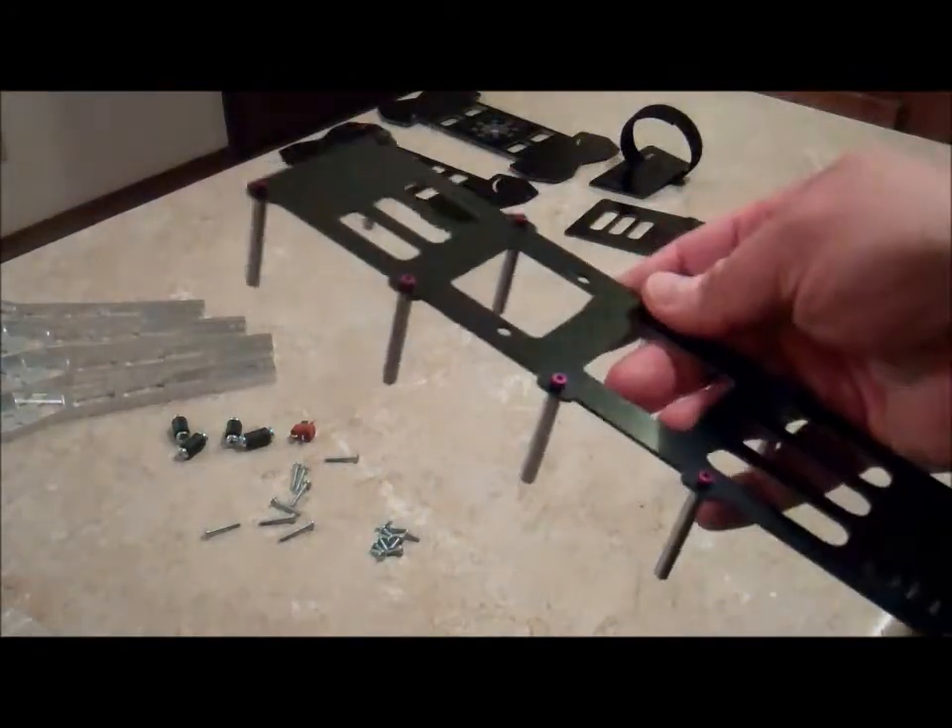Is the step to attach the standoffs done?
Yes.